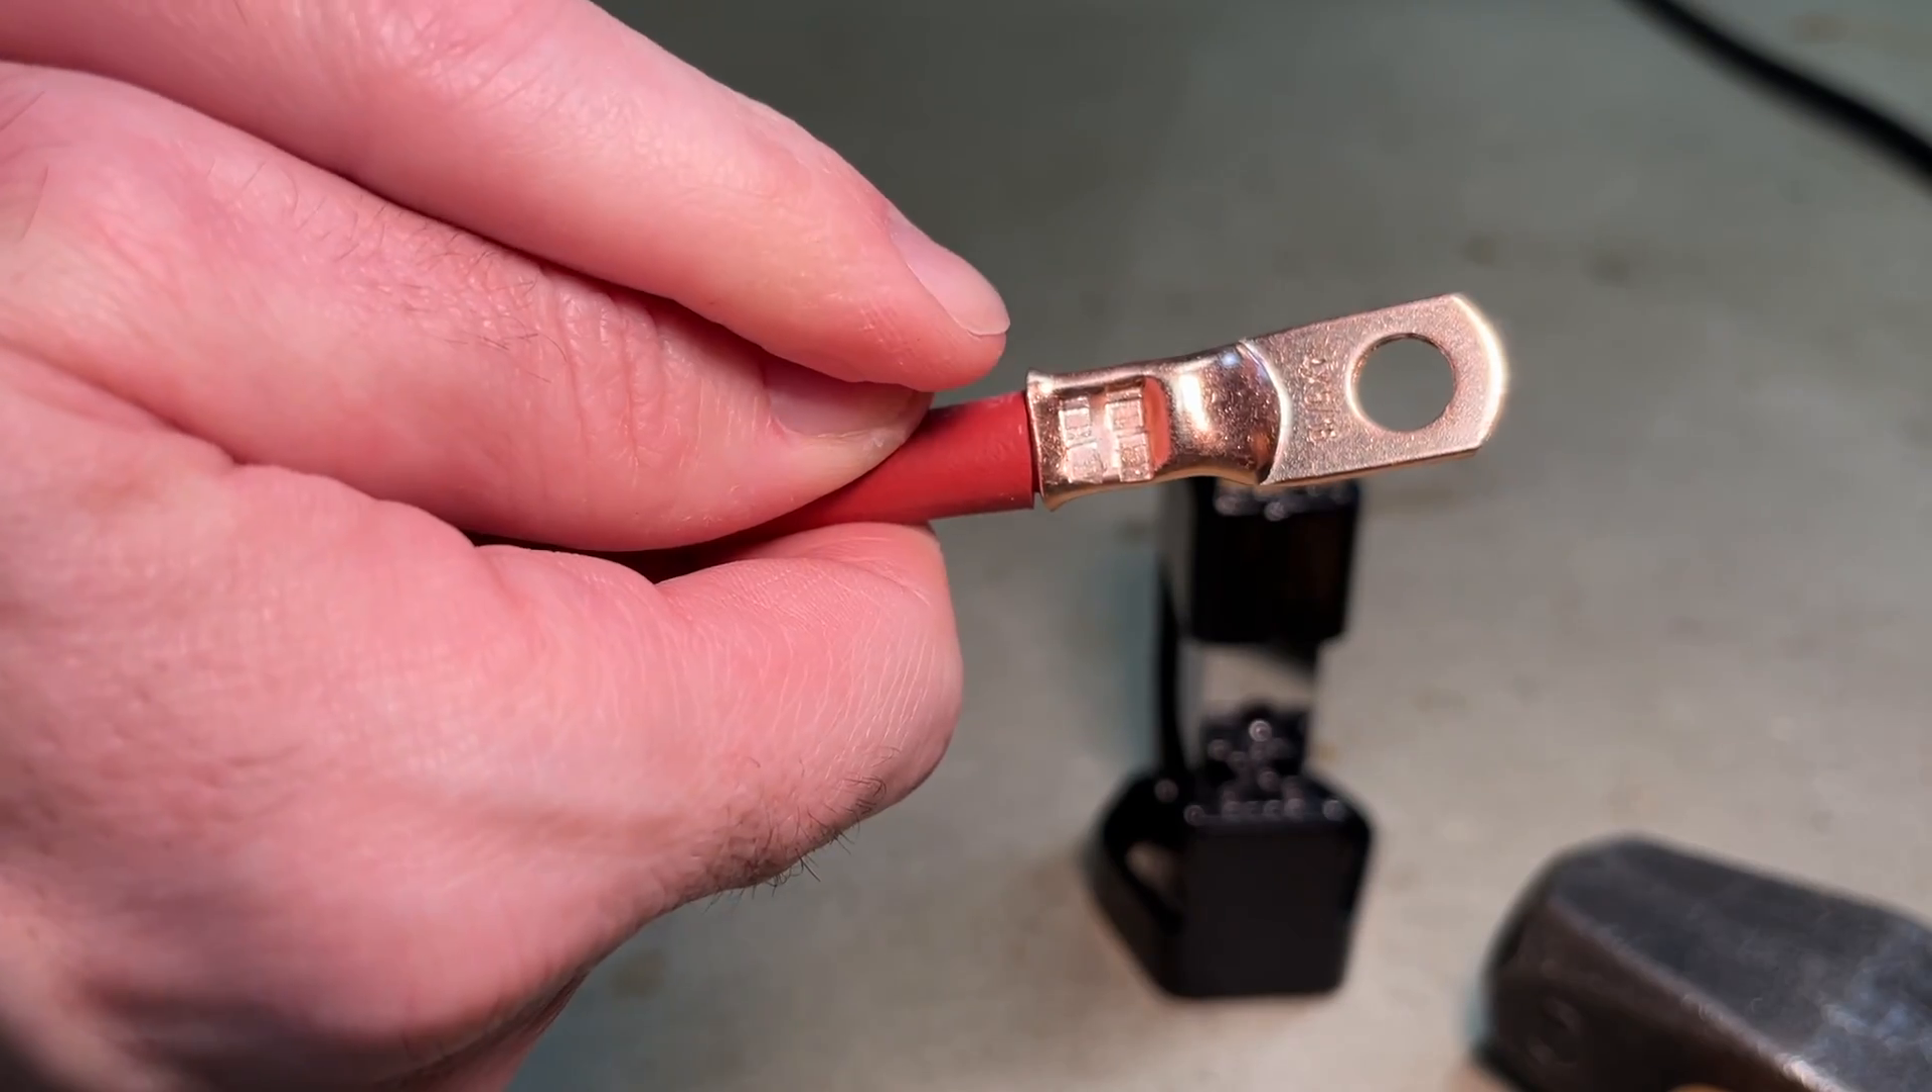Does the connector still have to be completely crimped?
No.